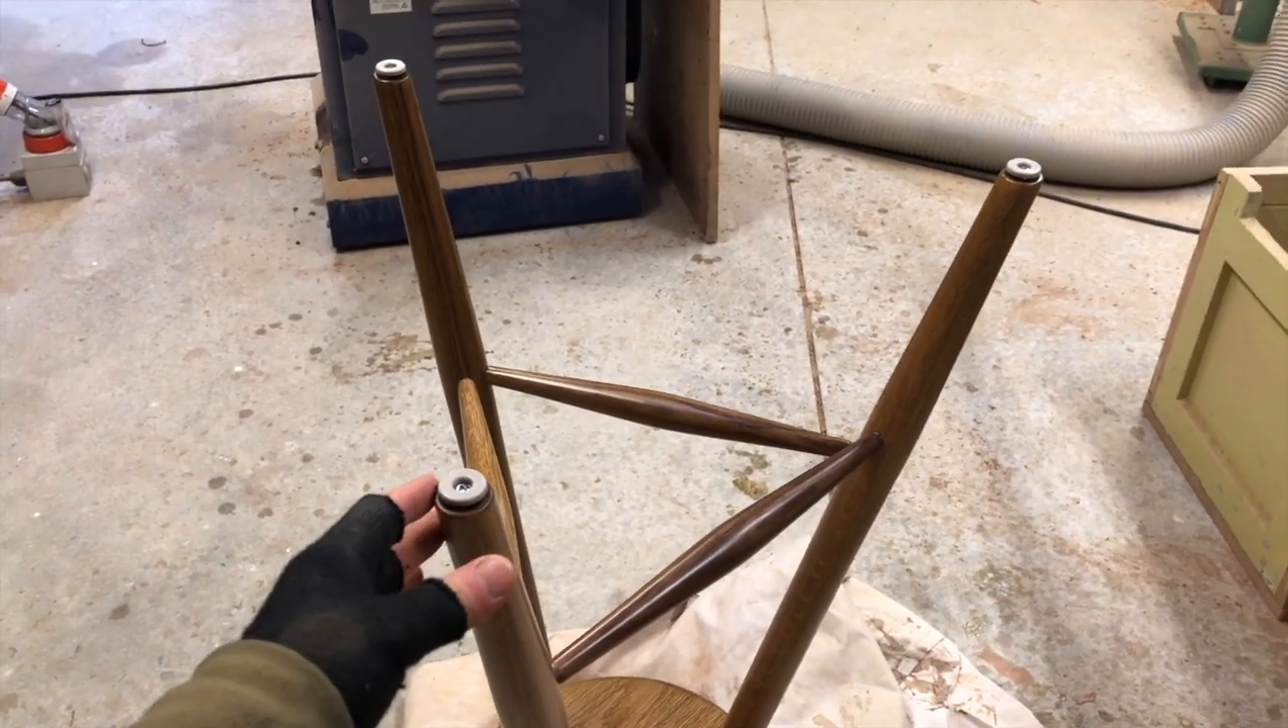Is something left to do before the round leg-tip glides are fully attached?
No.